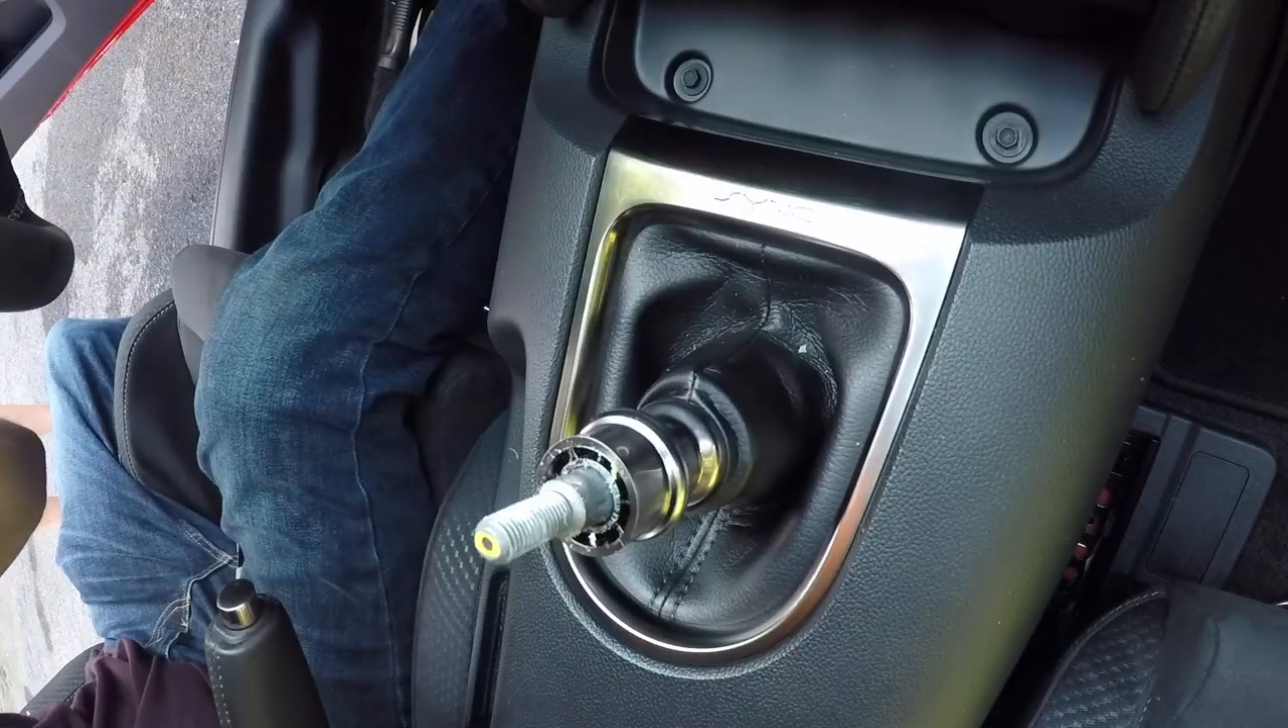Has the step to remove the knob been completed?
Yes.